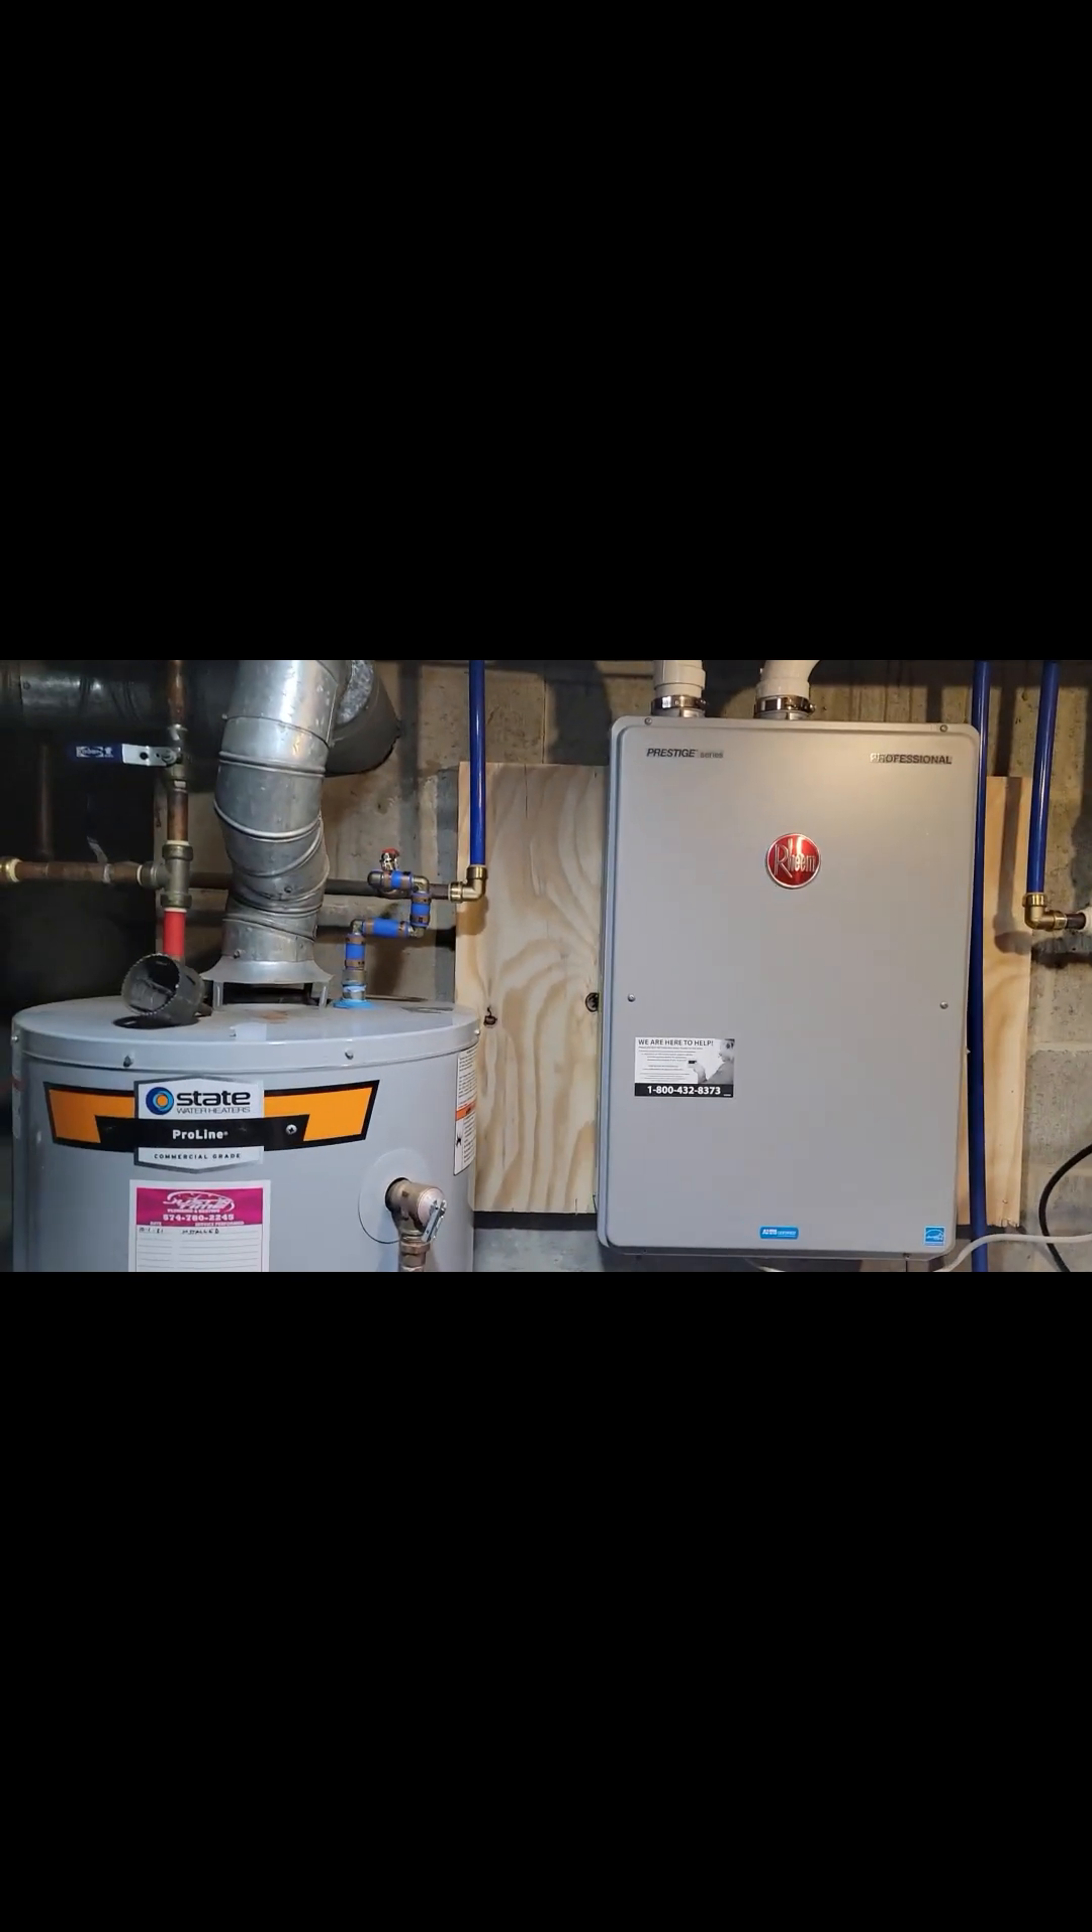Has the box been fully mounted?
Yes.